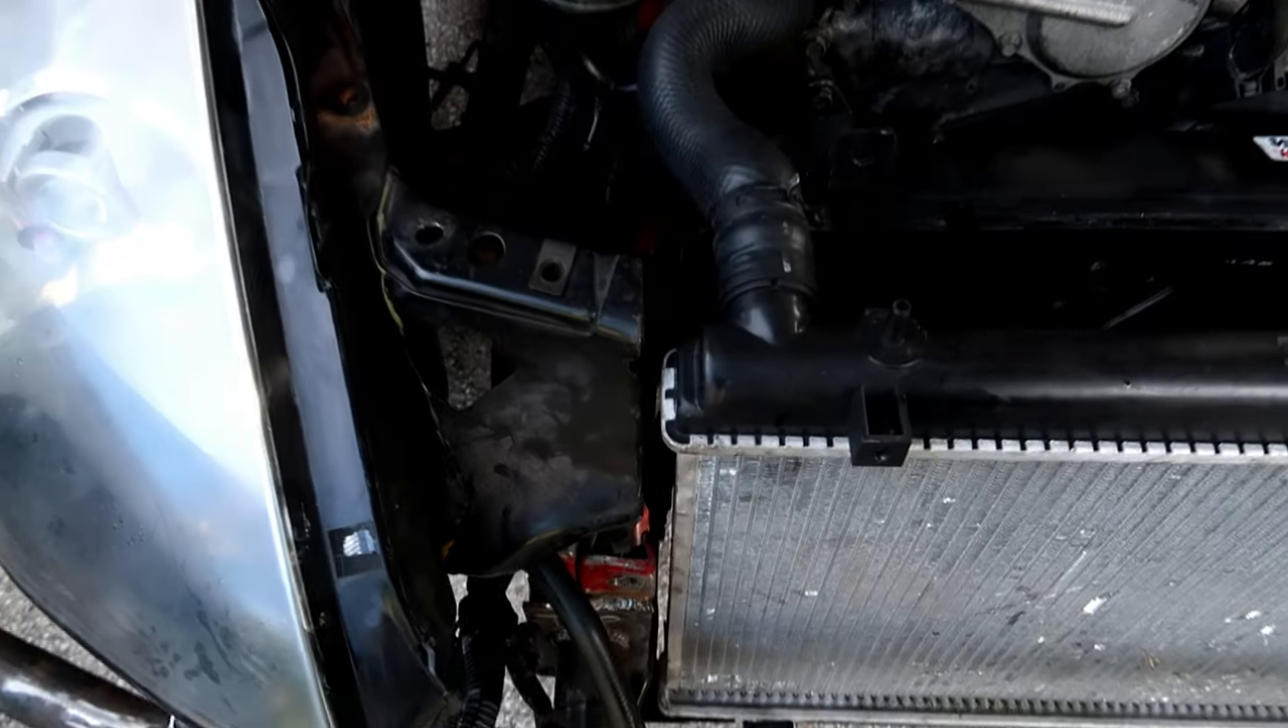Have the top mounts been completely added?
No.